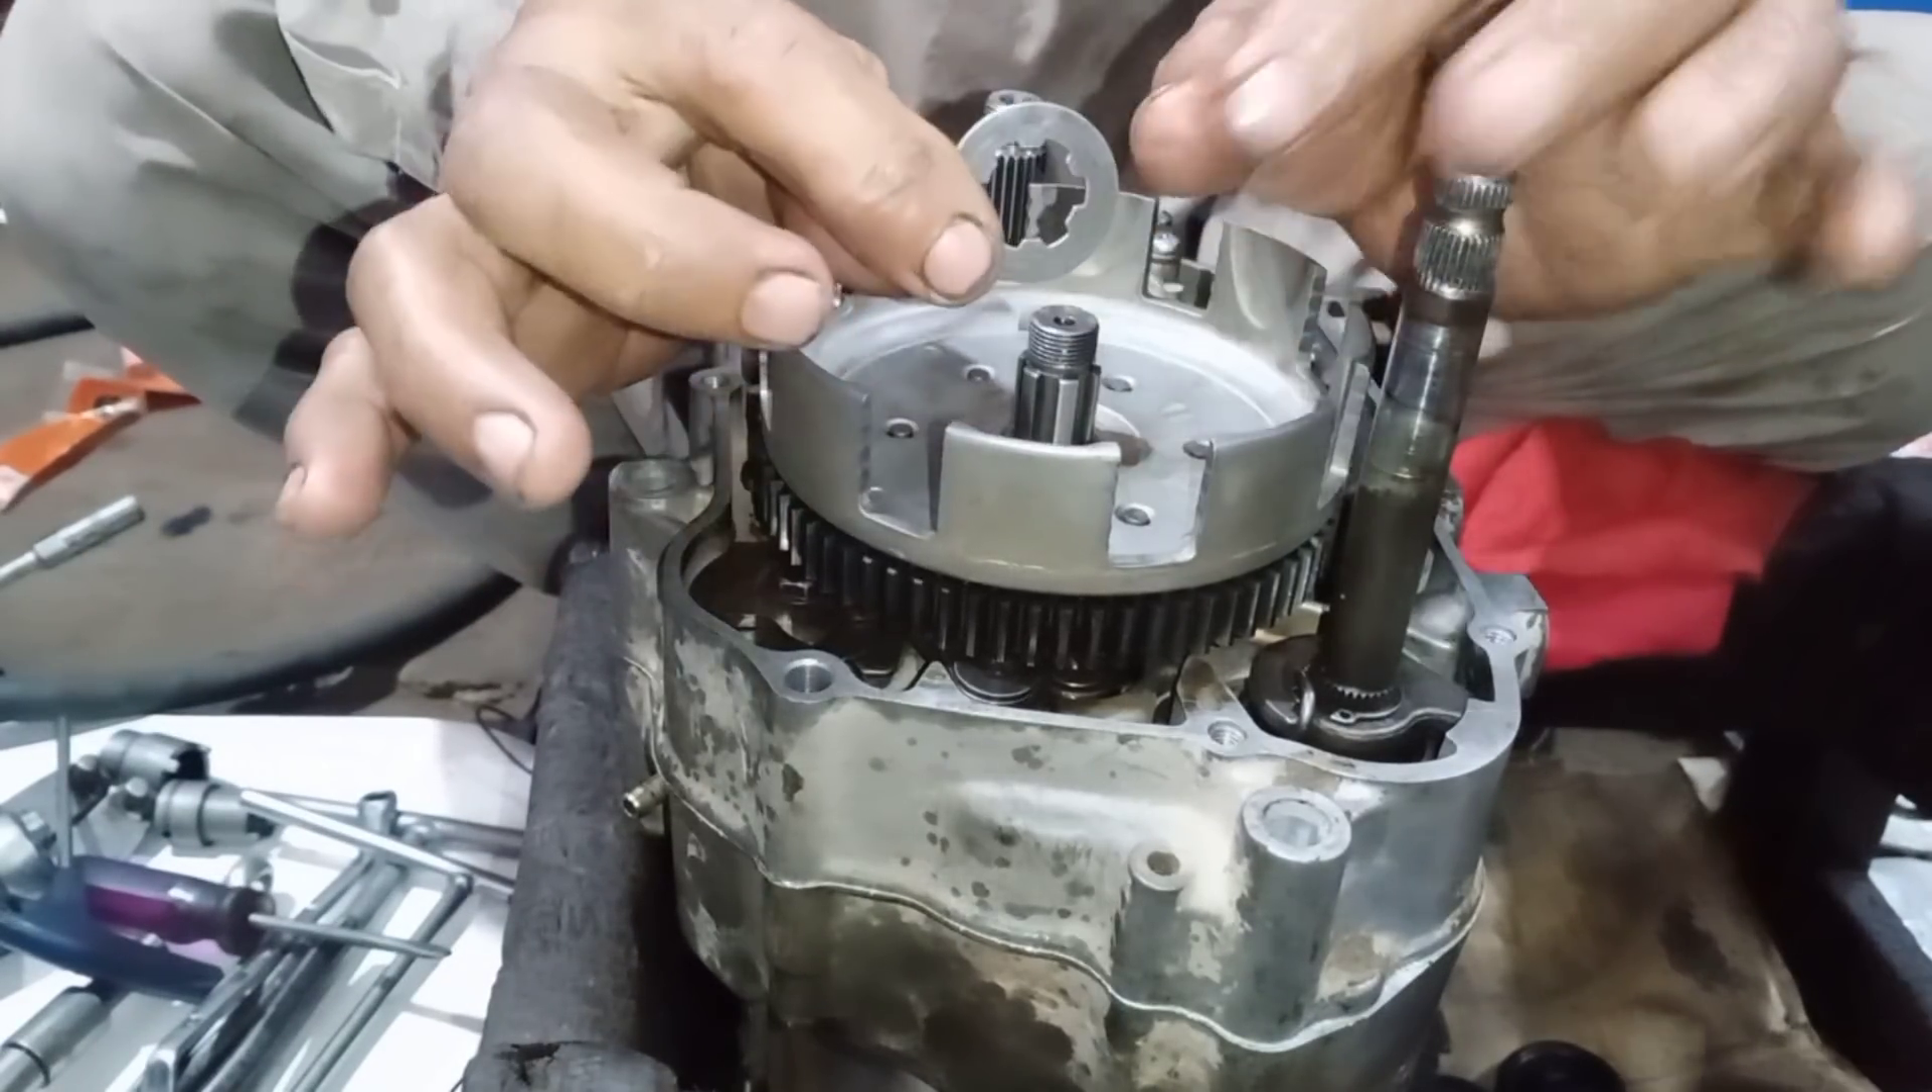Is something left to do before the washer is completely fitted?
Yes.